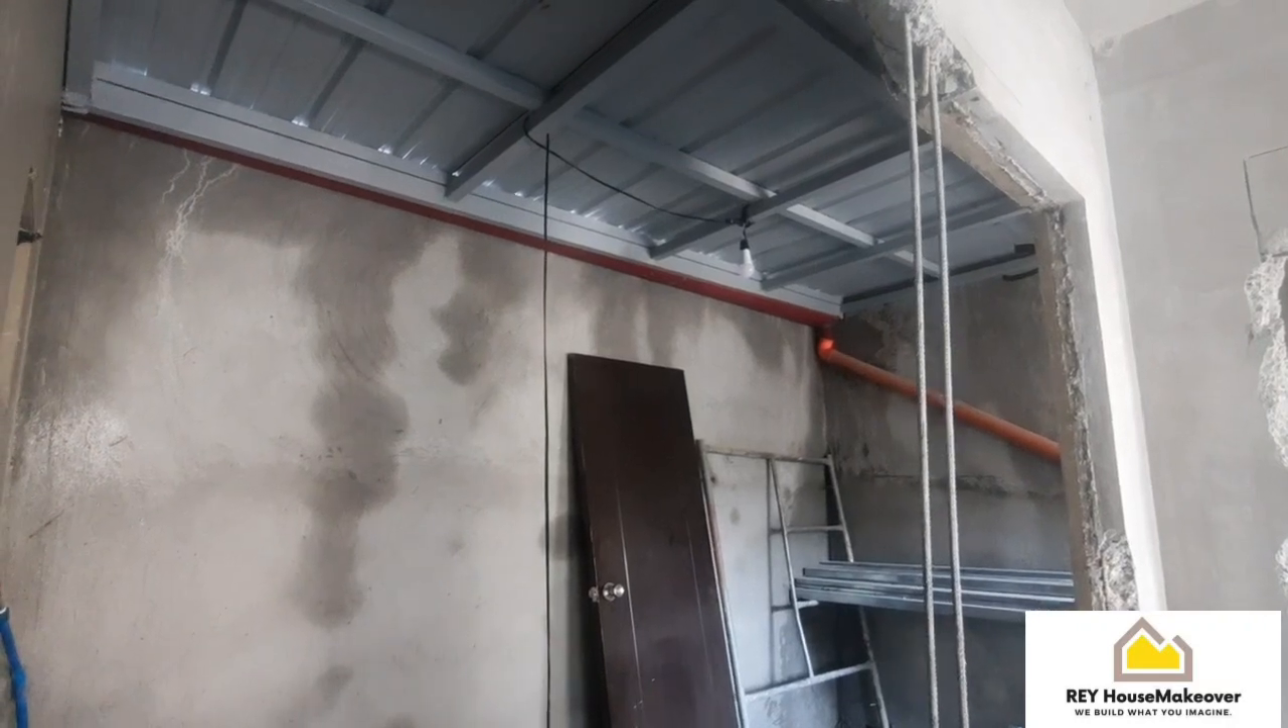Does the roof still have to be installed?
No.